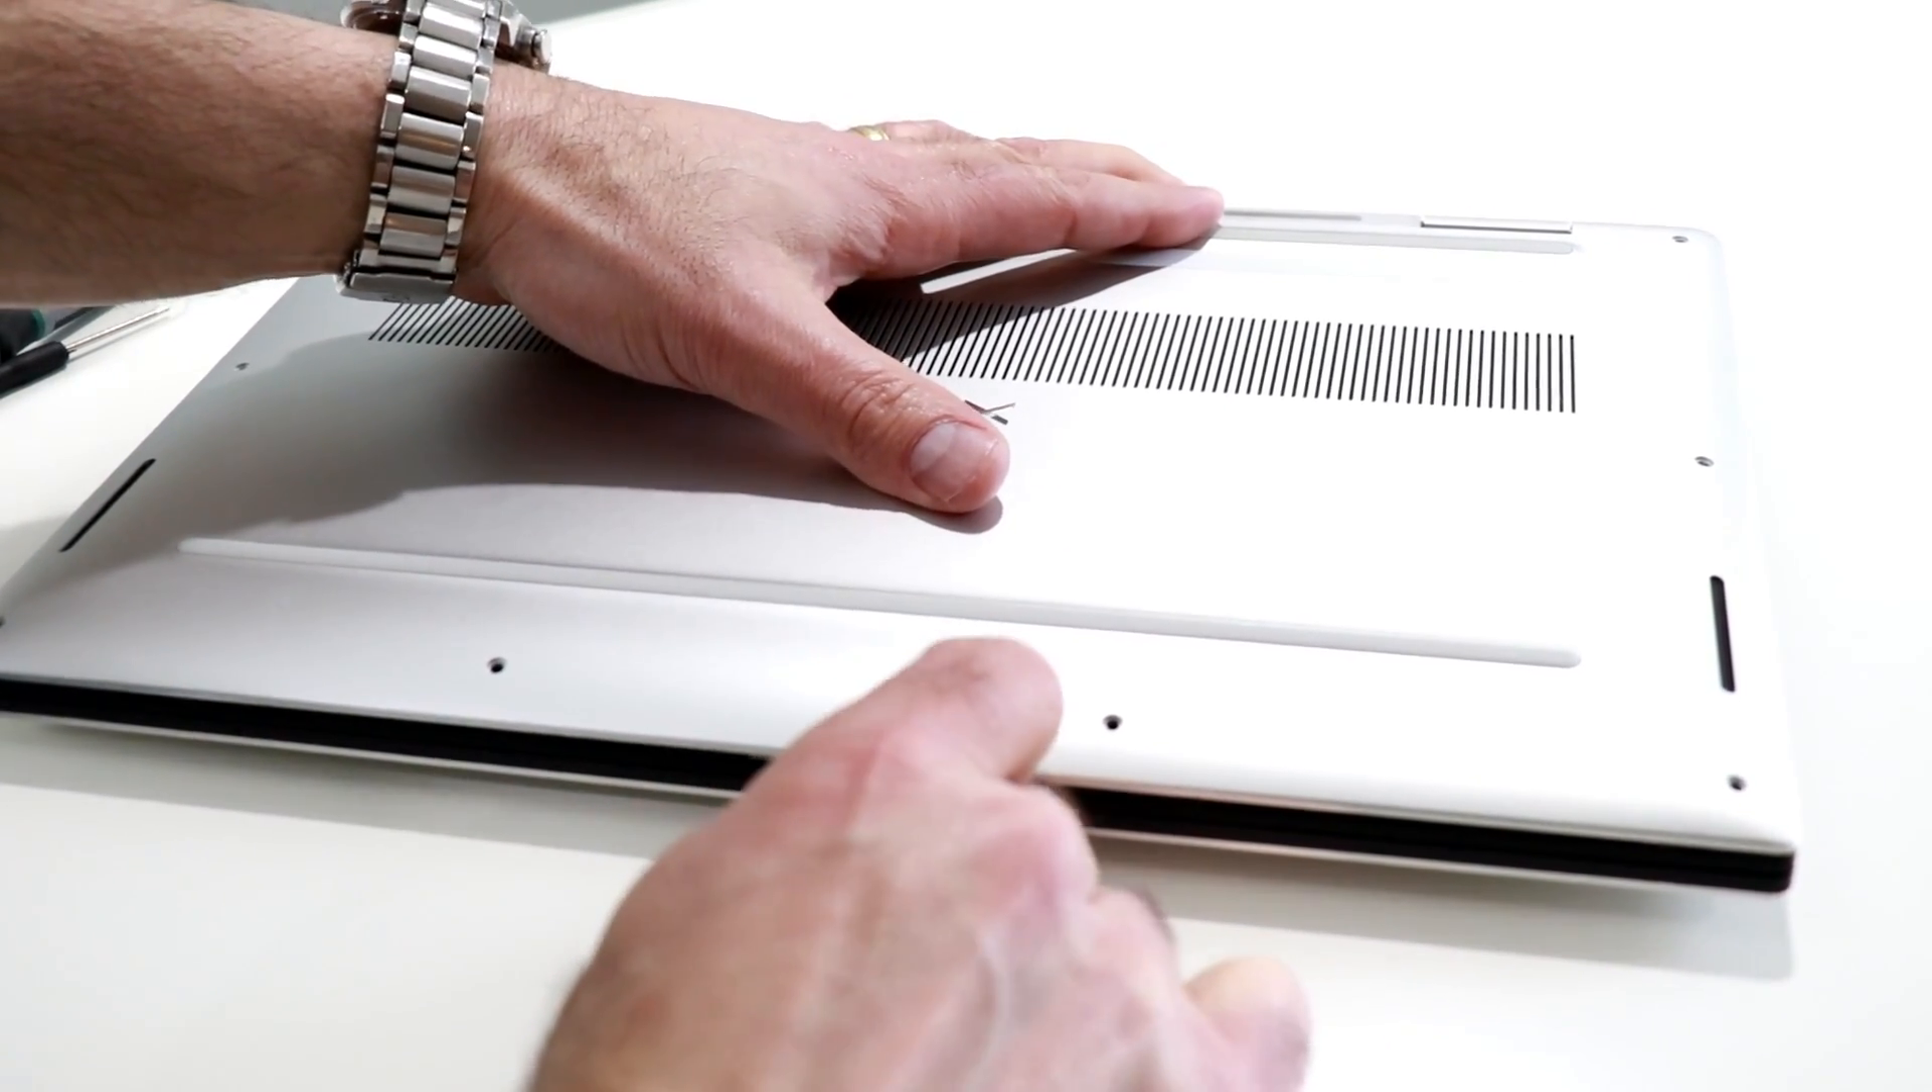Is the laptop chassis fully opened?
No.